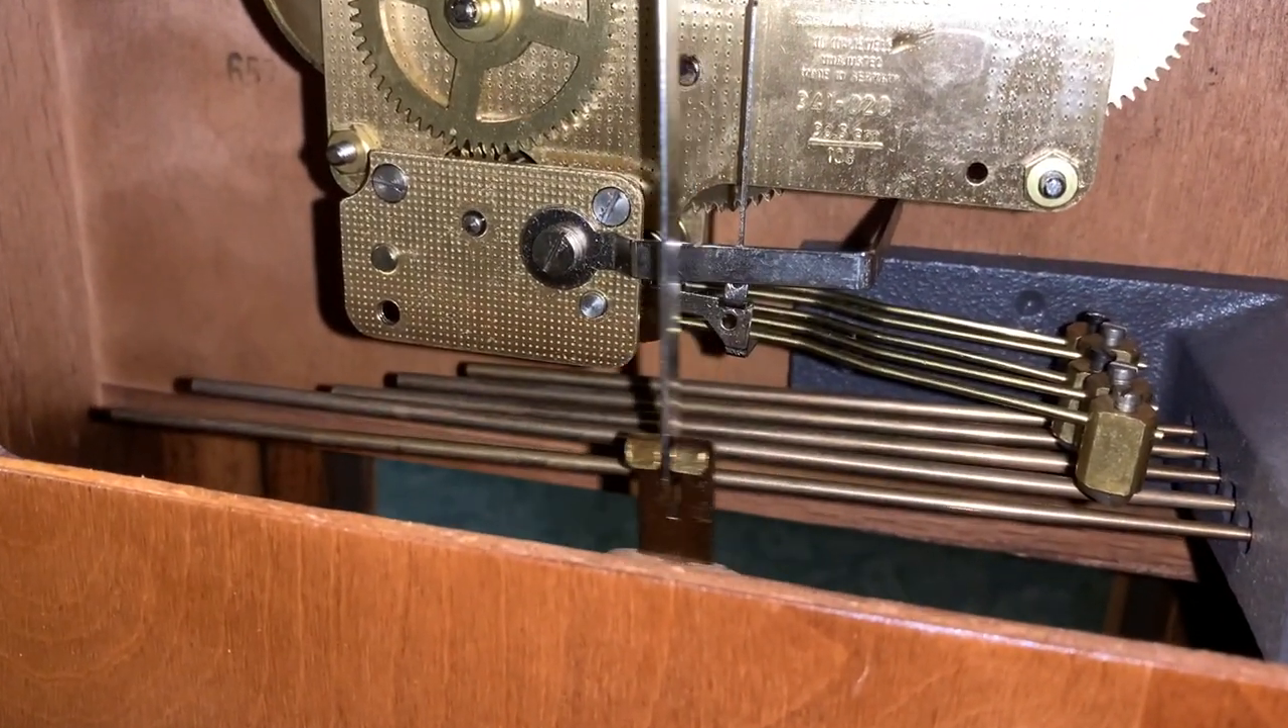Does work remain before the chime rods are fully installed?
No.